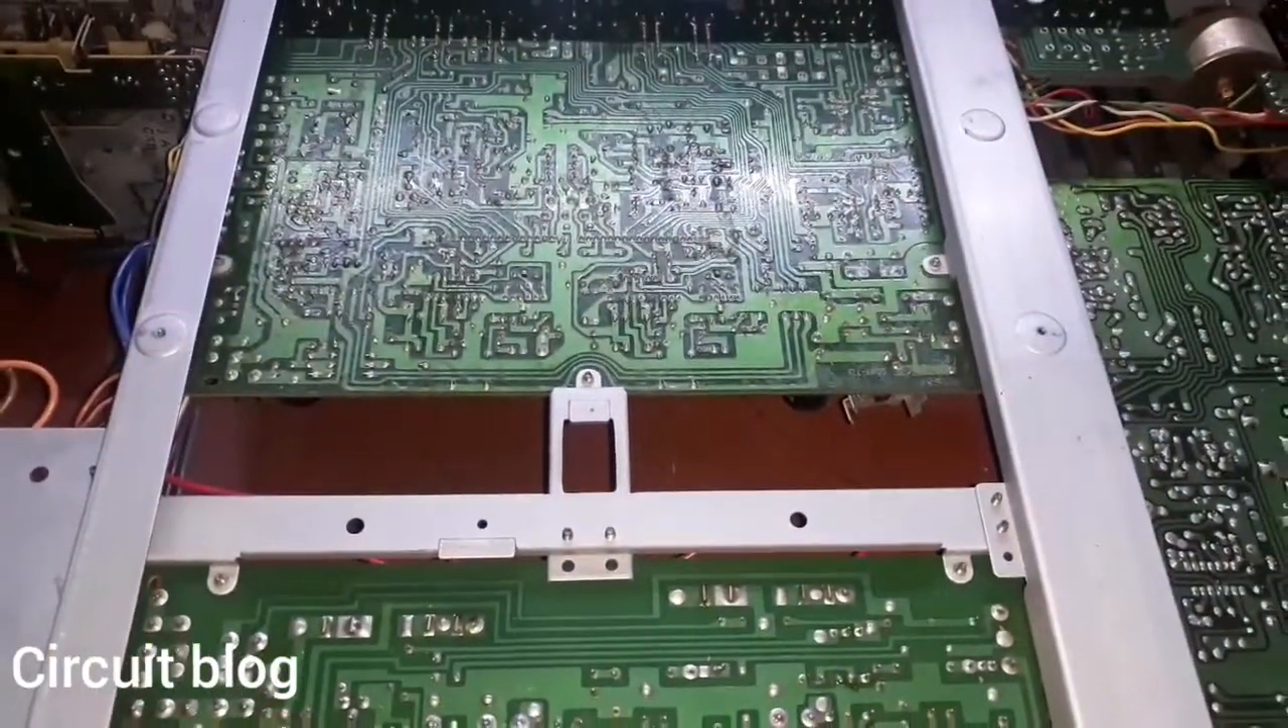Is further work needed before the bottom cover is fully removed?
No.